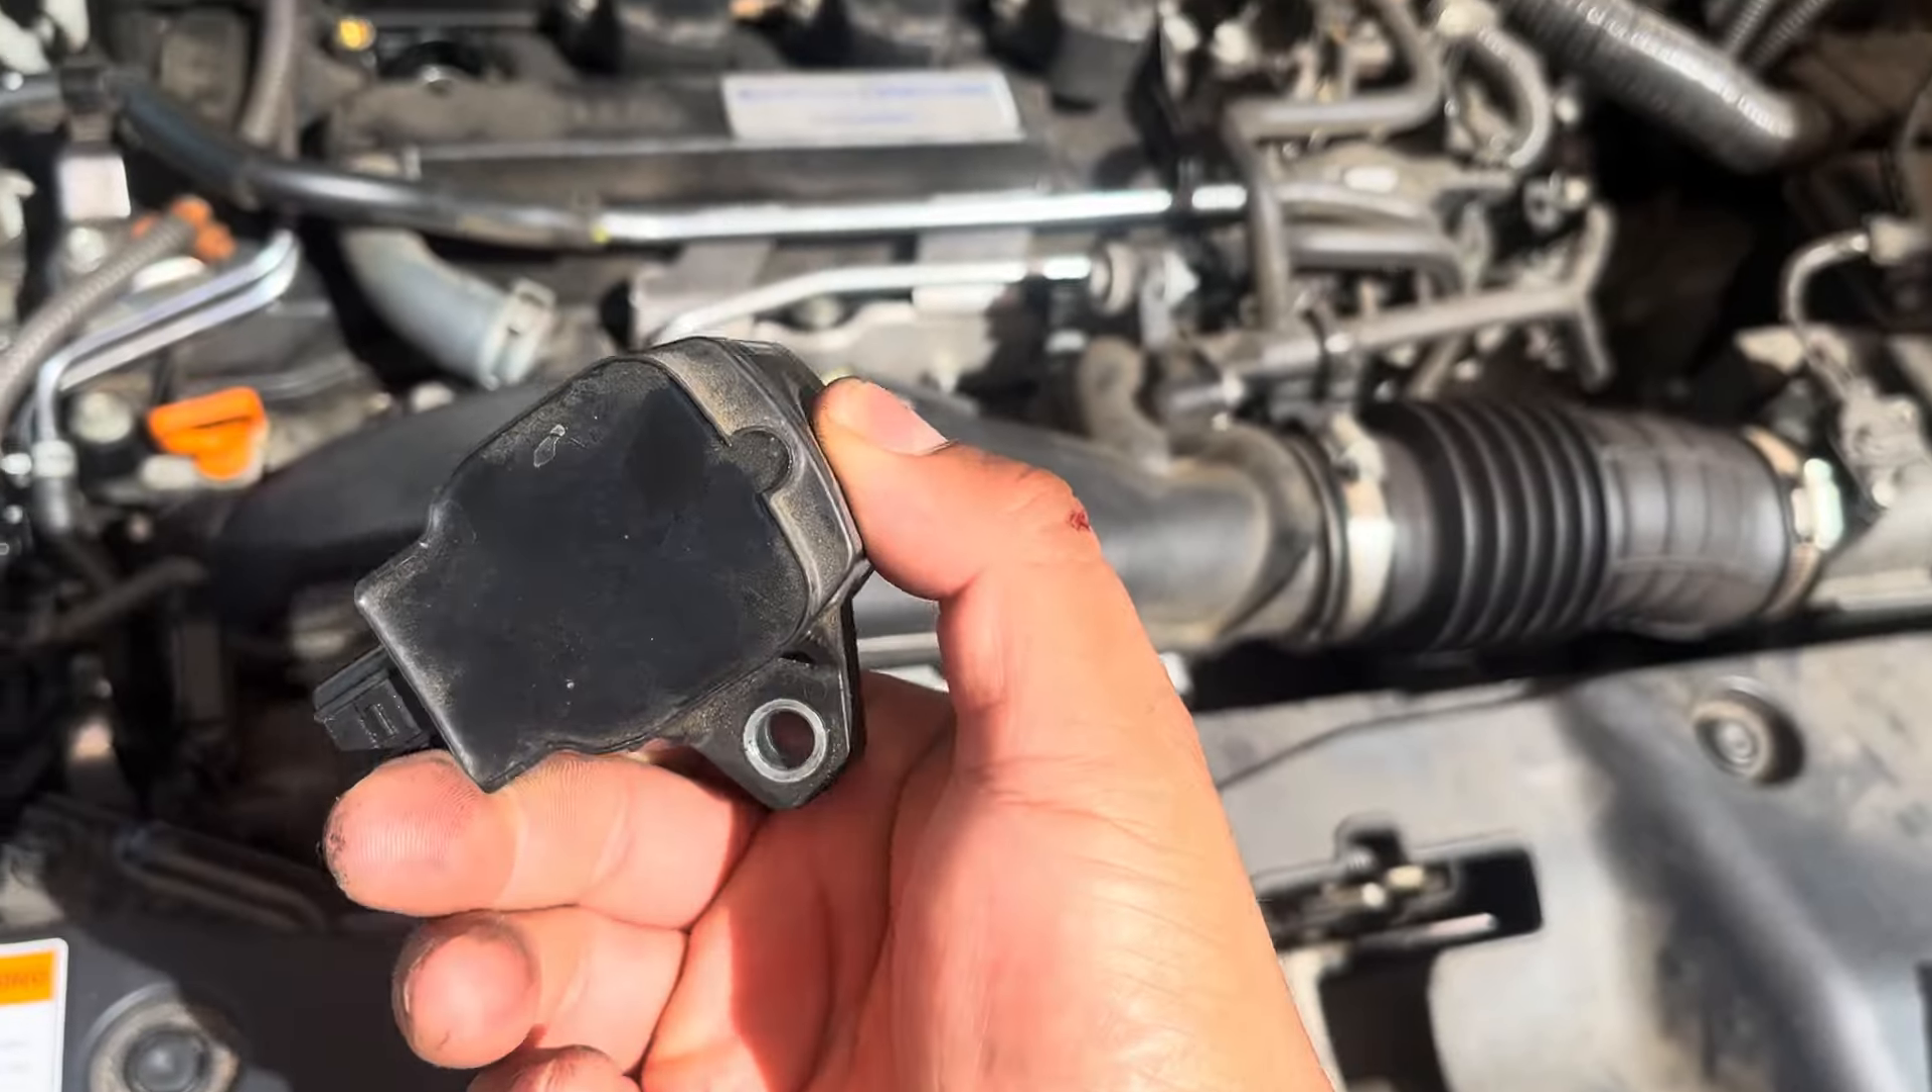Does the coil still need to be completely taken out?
No.